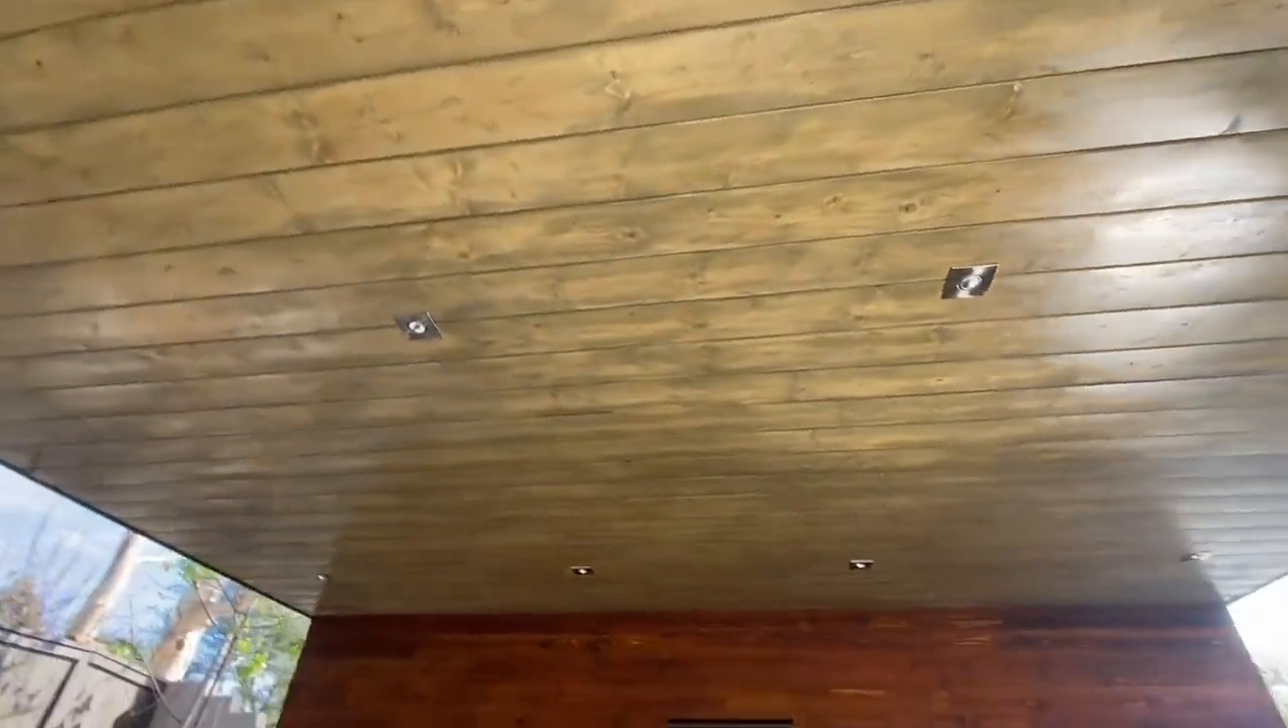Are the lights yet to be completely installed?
No.